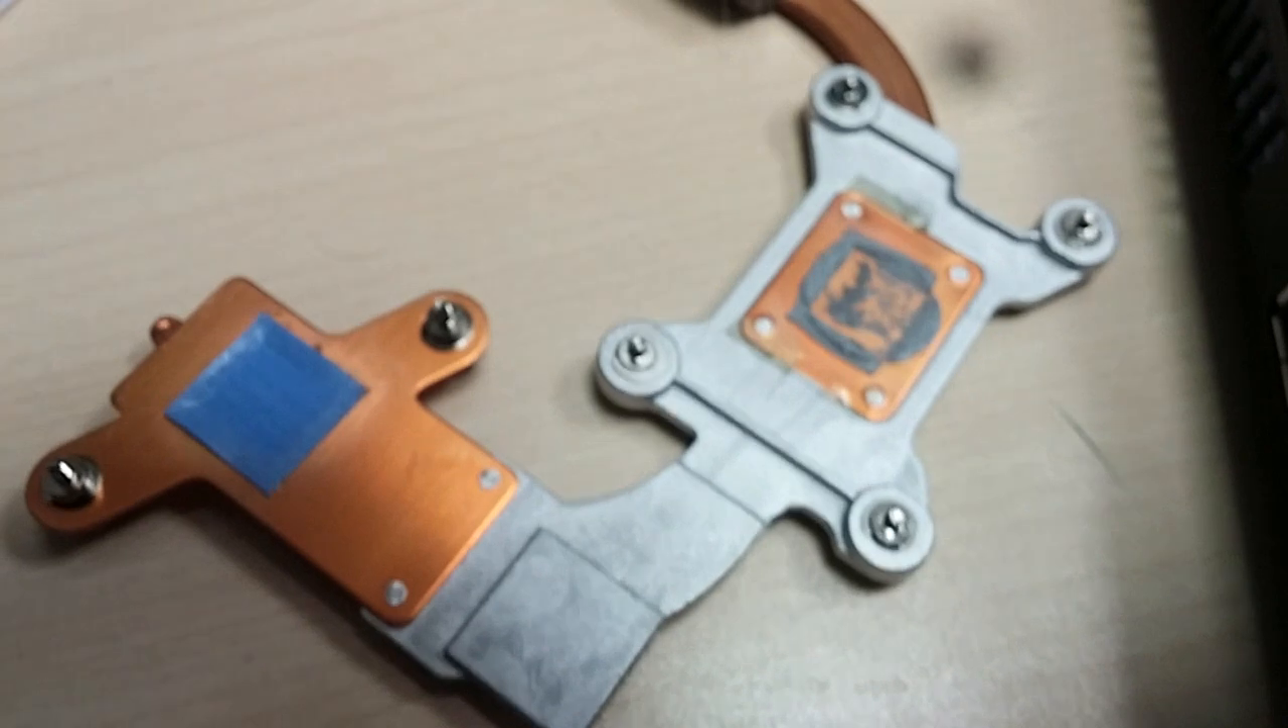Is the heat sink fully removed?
Yes.